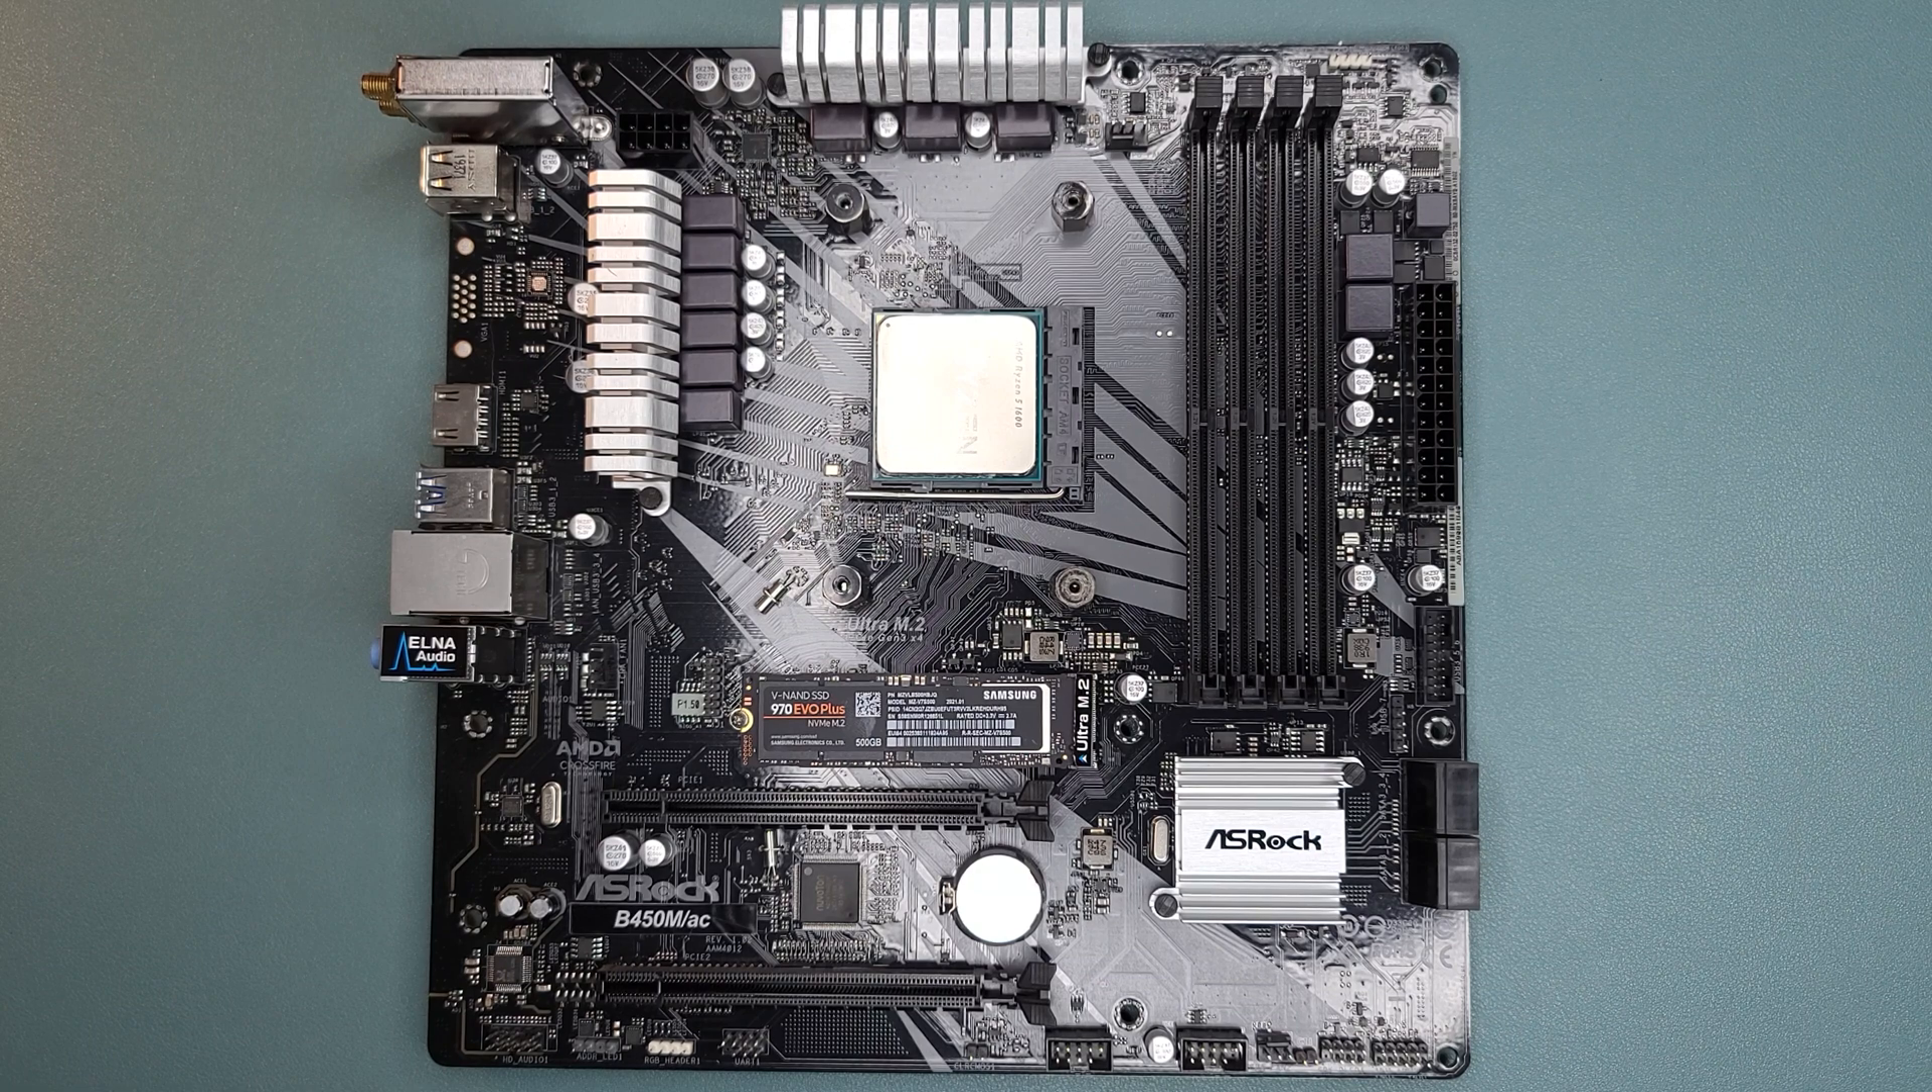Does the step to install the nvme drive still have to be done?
No.